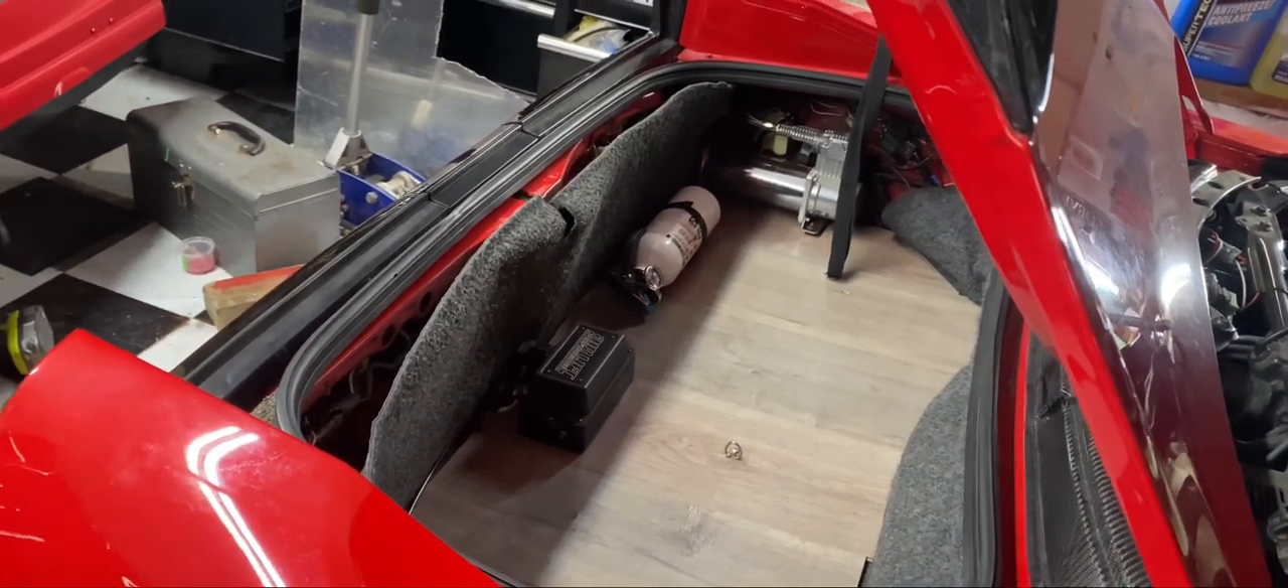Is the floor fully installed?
Yes.